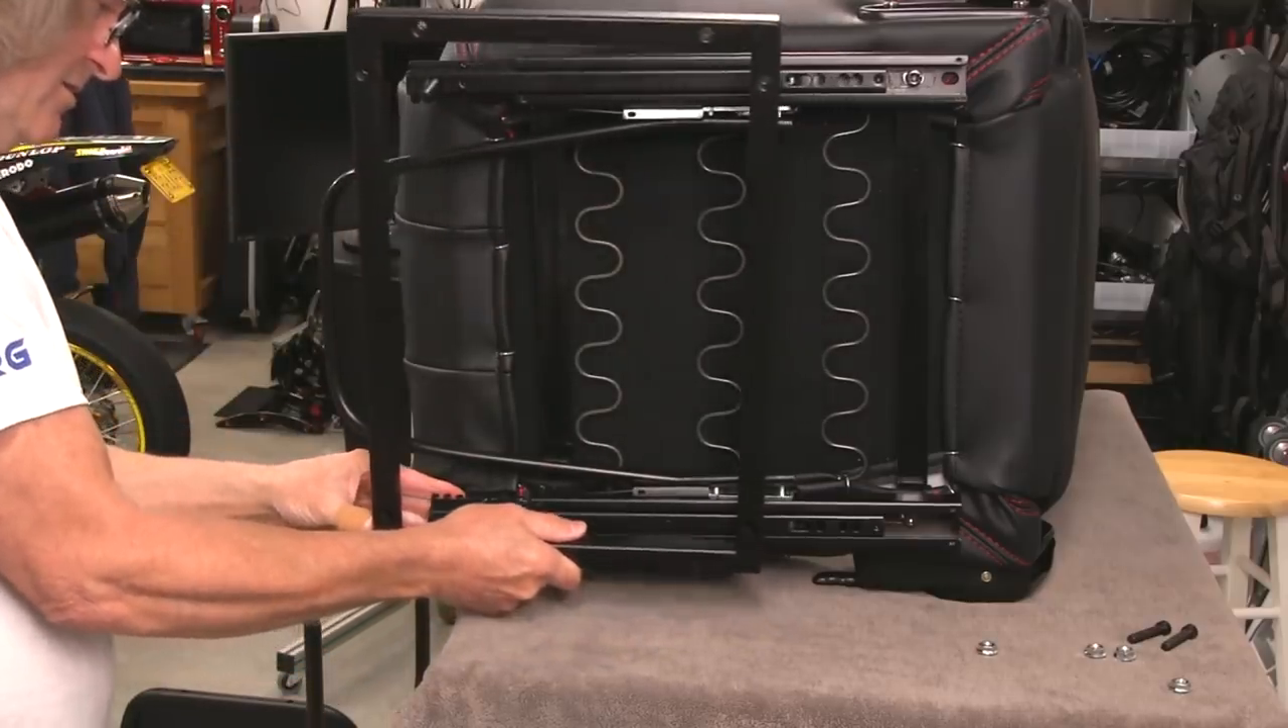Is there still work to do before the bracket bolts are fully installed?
Yes.